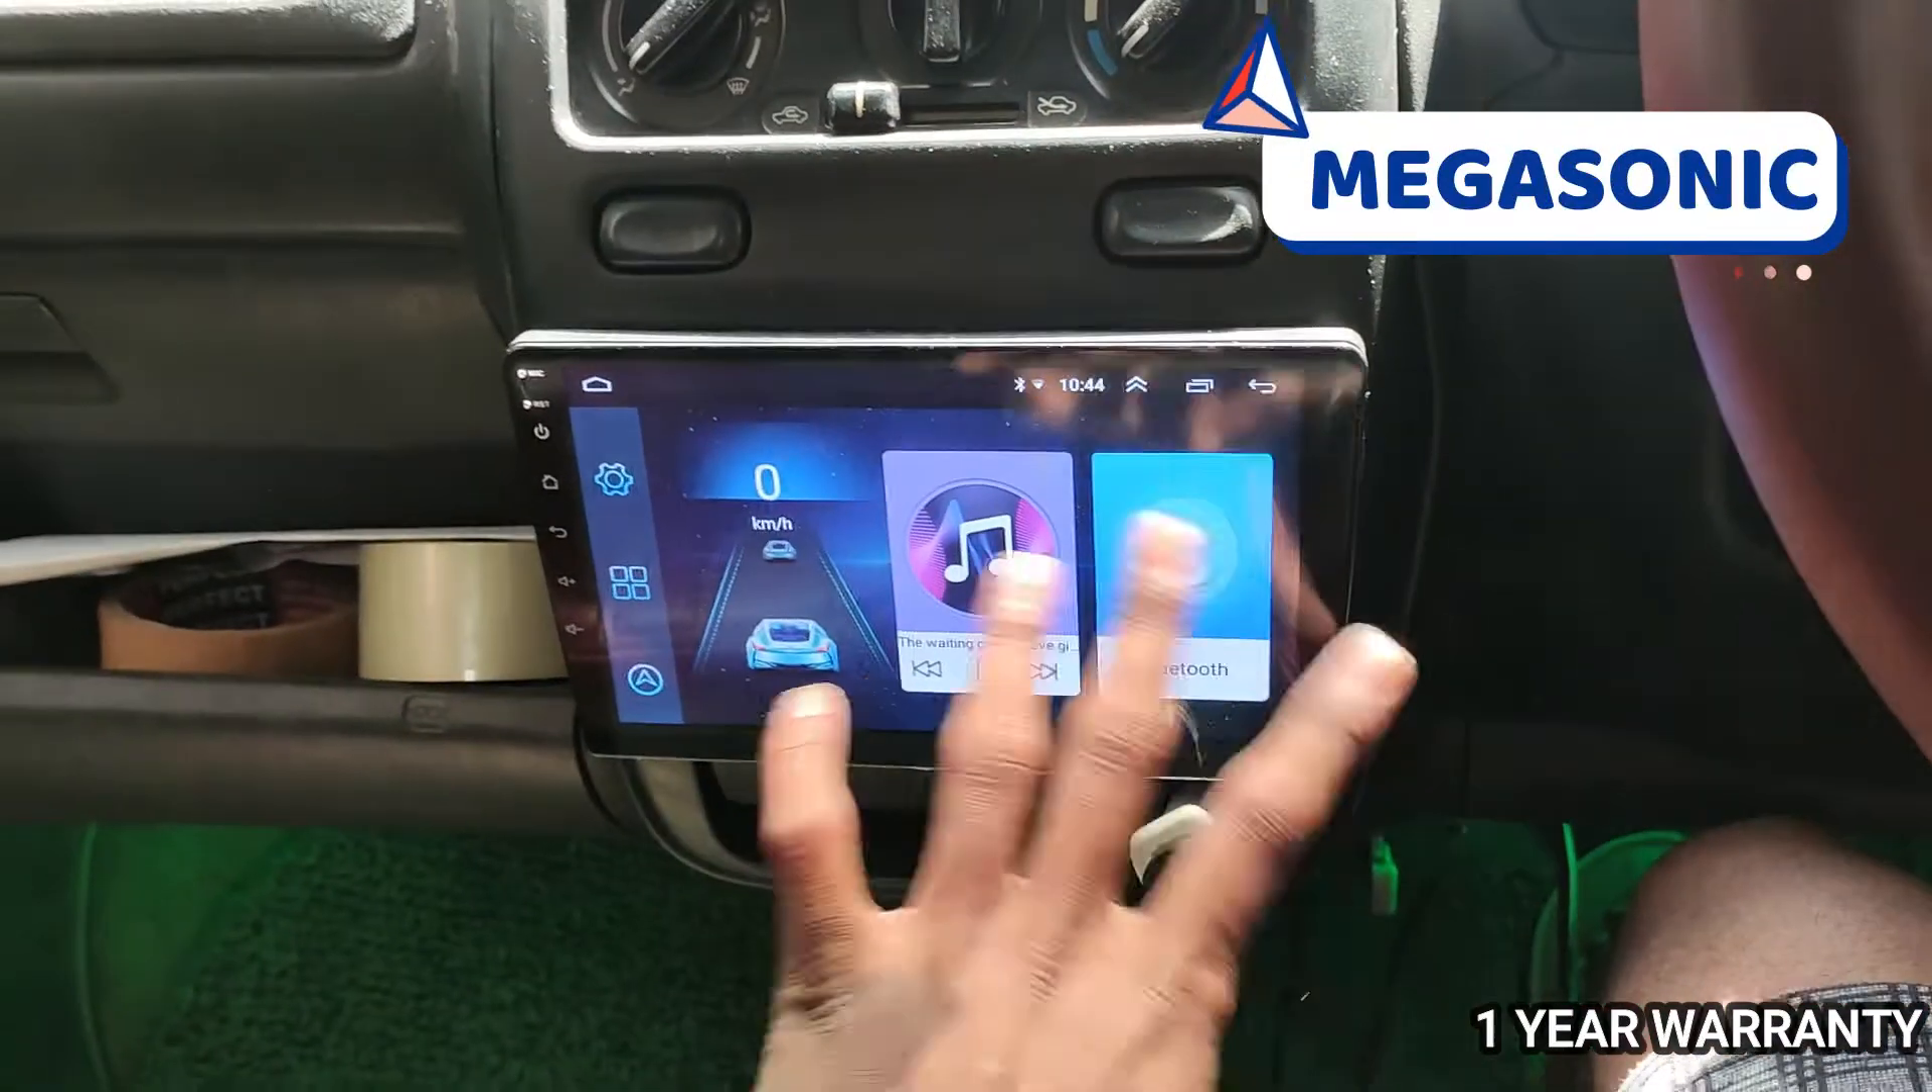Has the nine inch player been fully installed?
Yes.